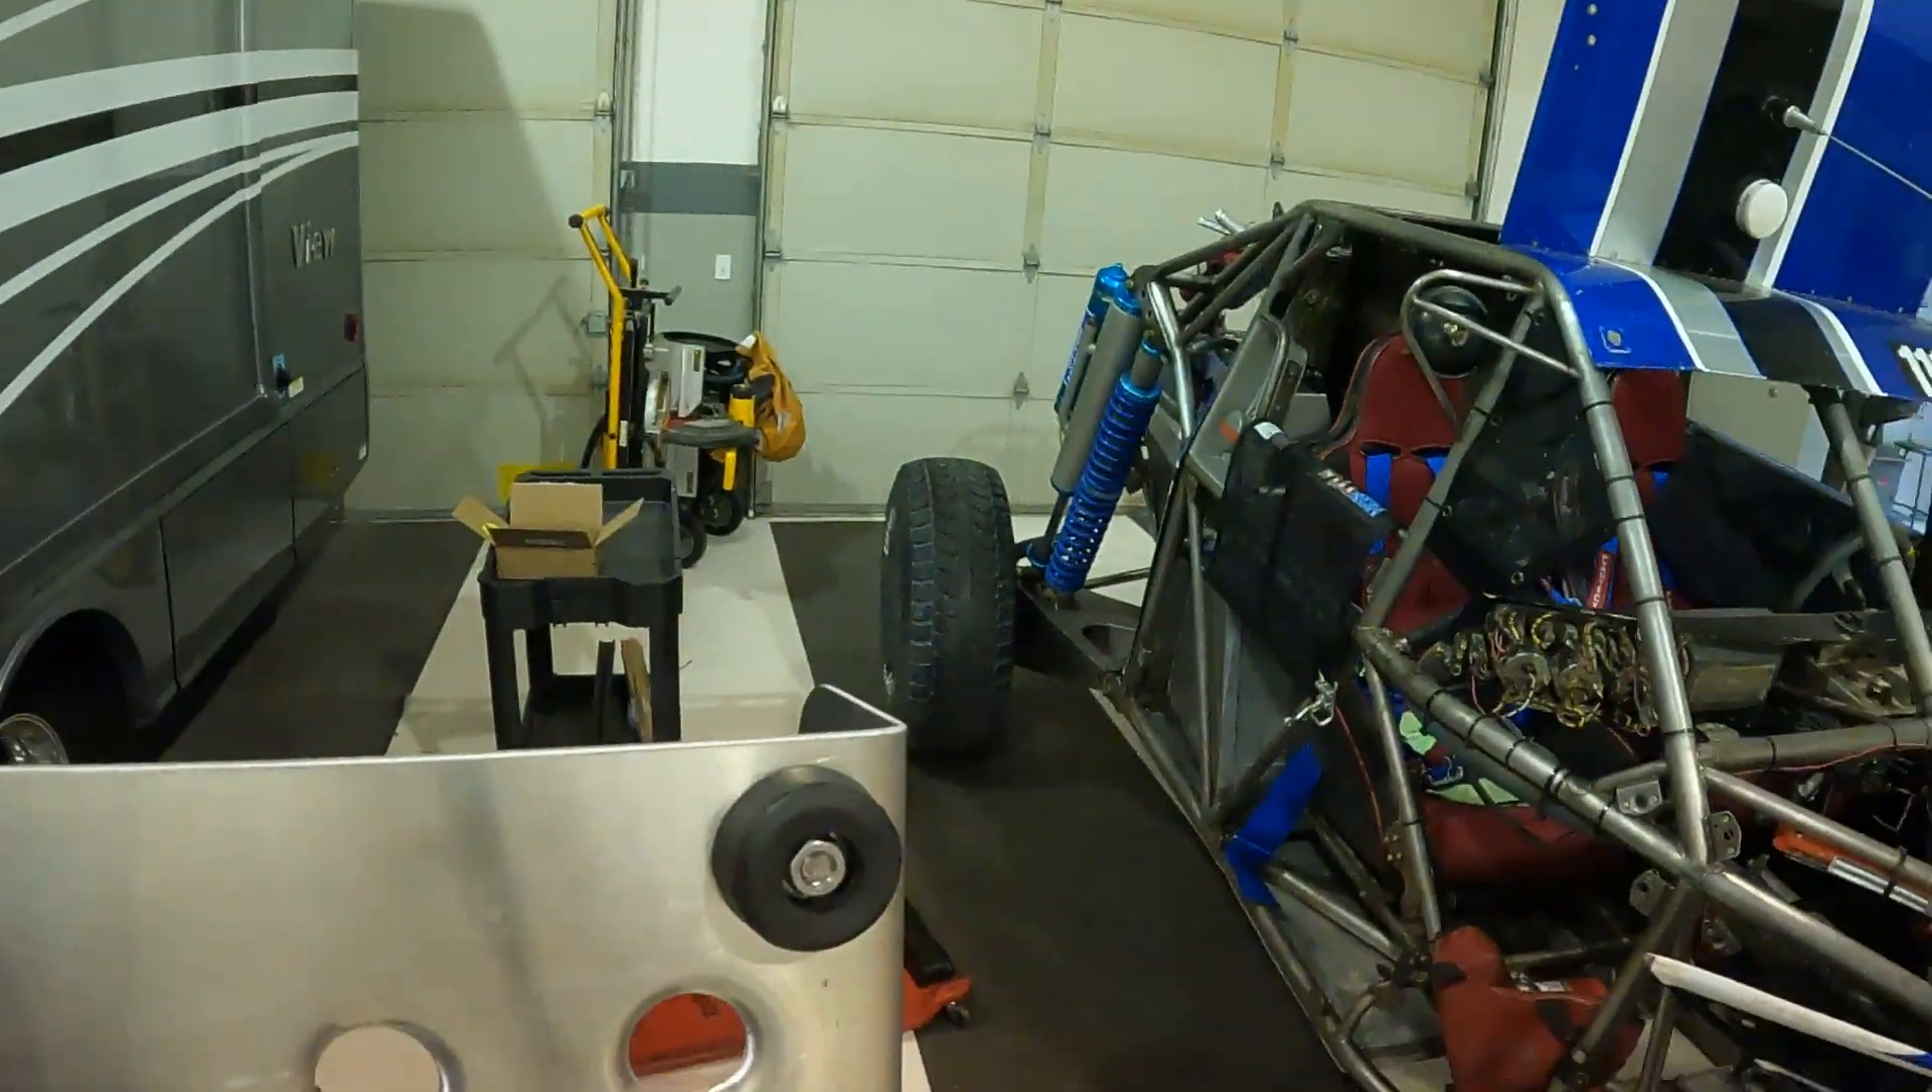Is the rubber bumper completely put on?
Yes.